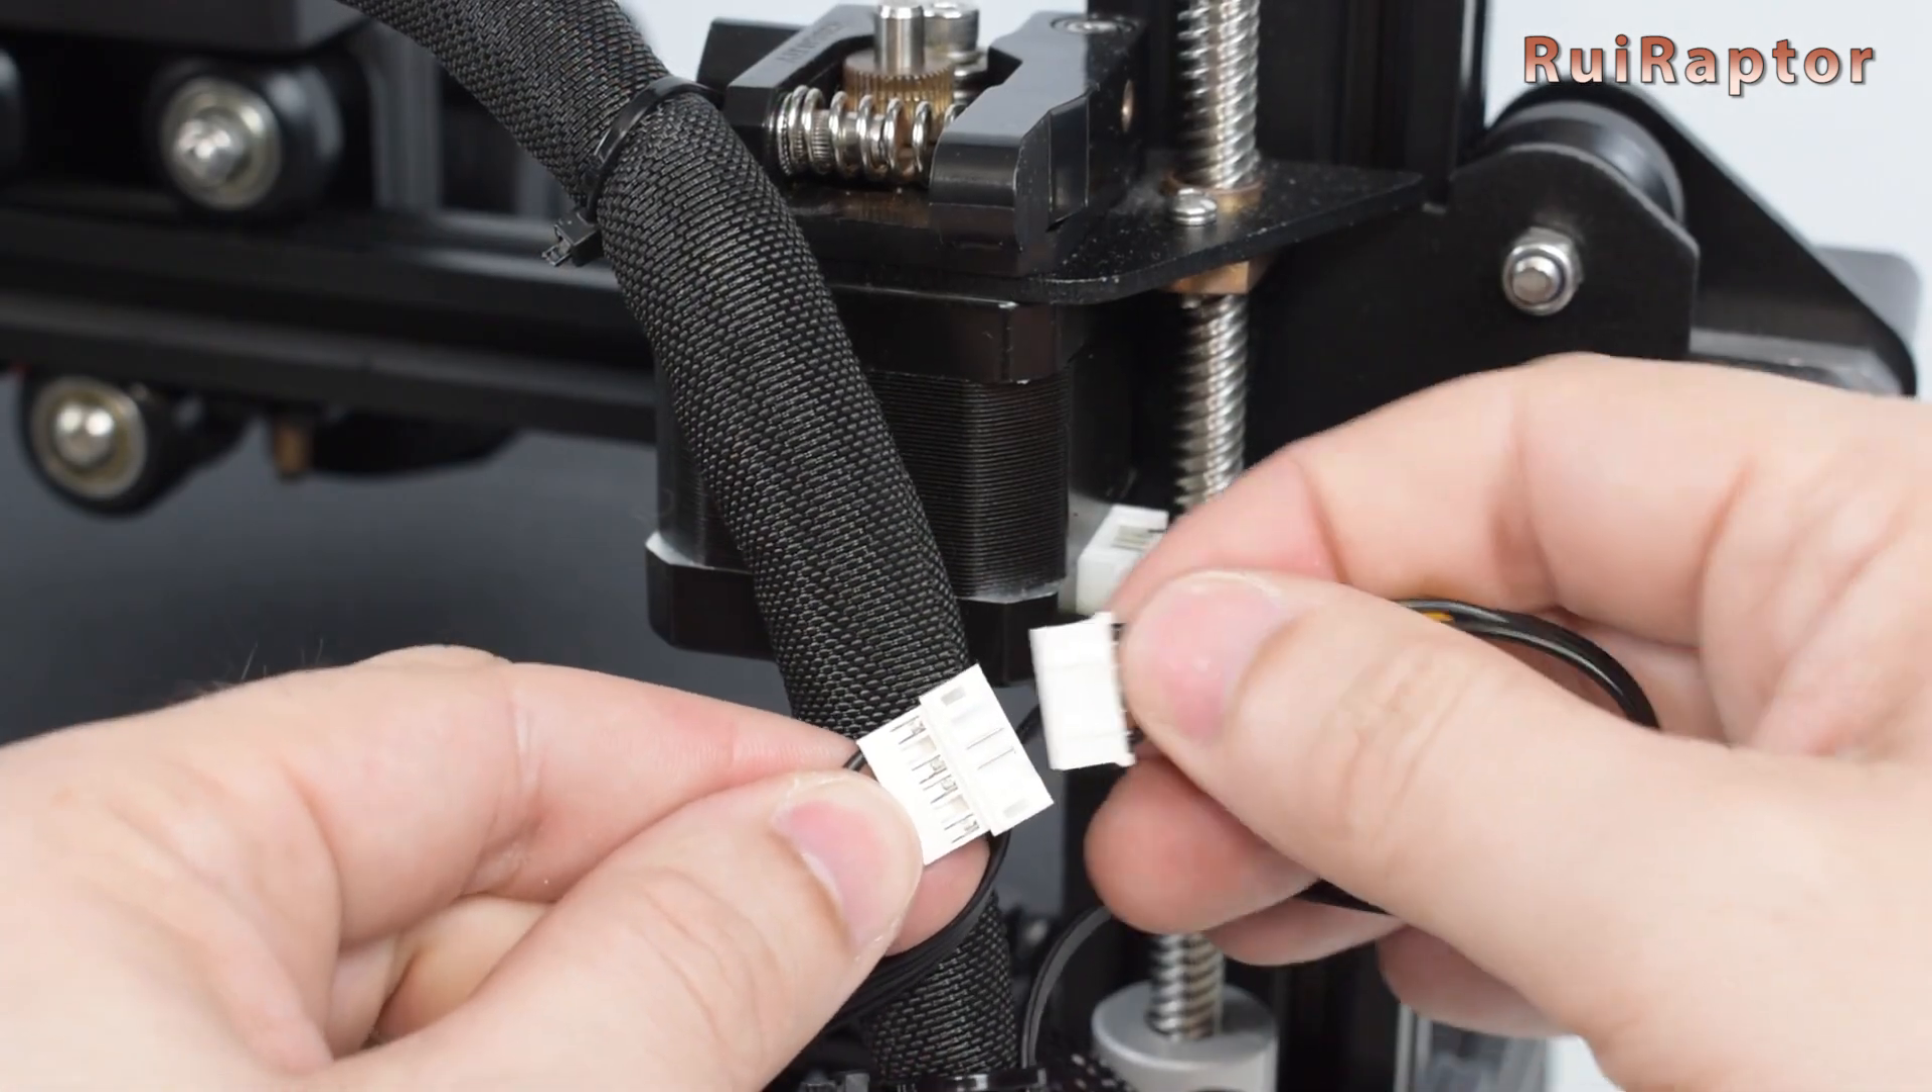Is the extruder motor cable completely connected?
No.